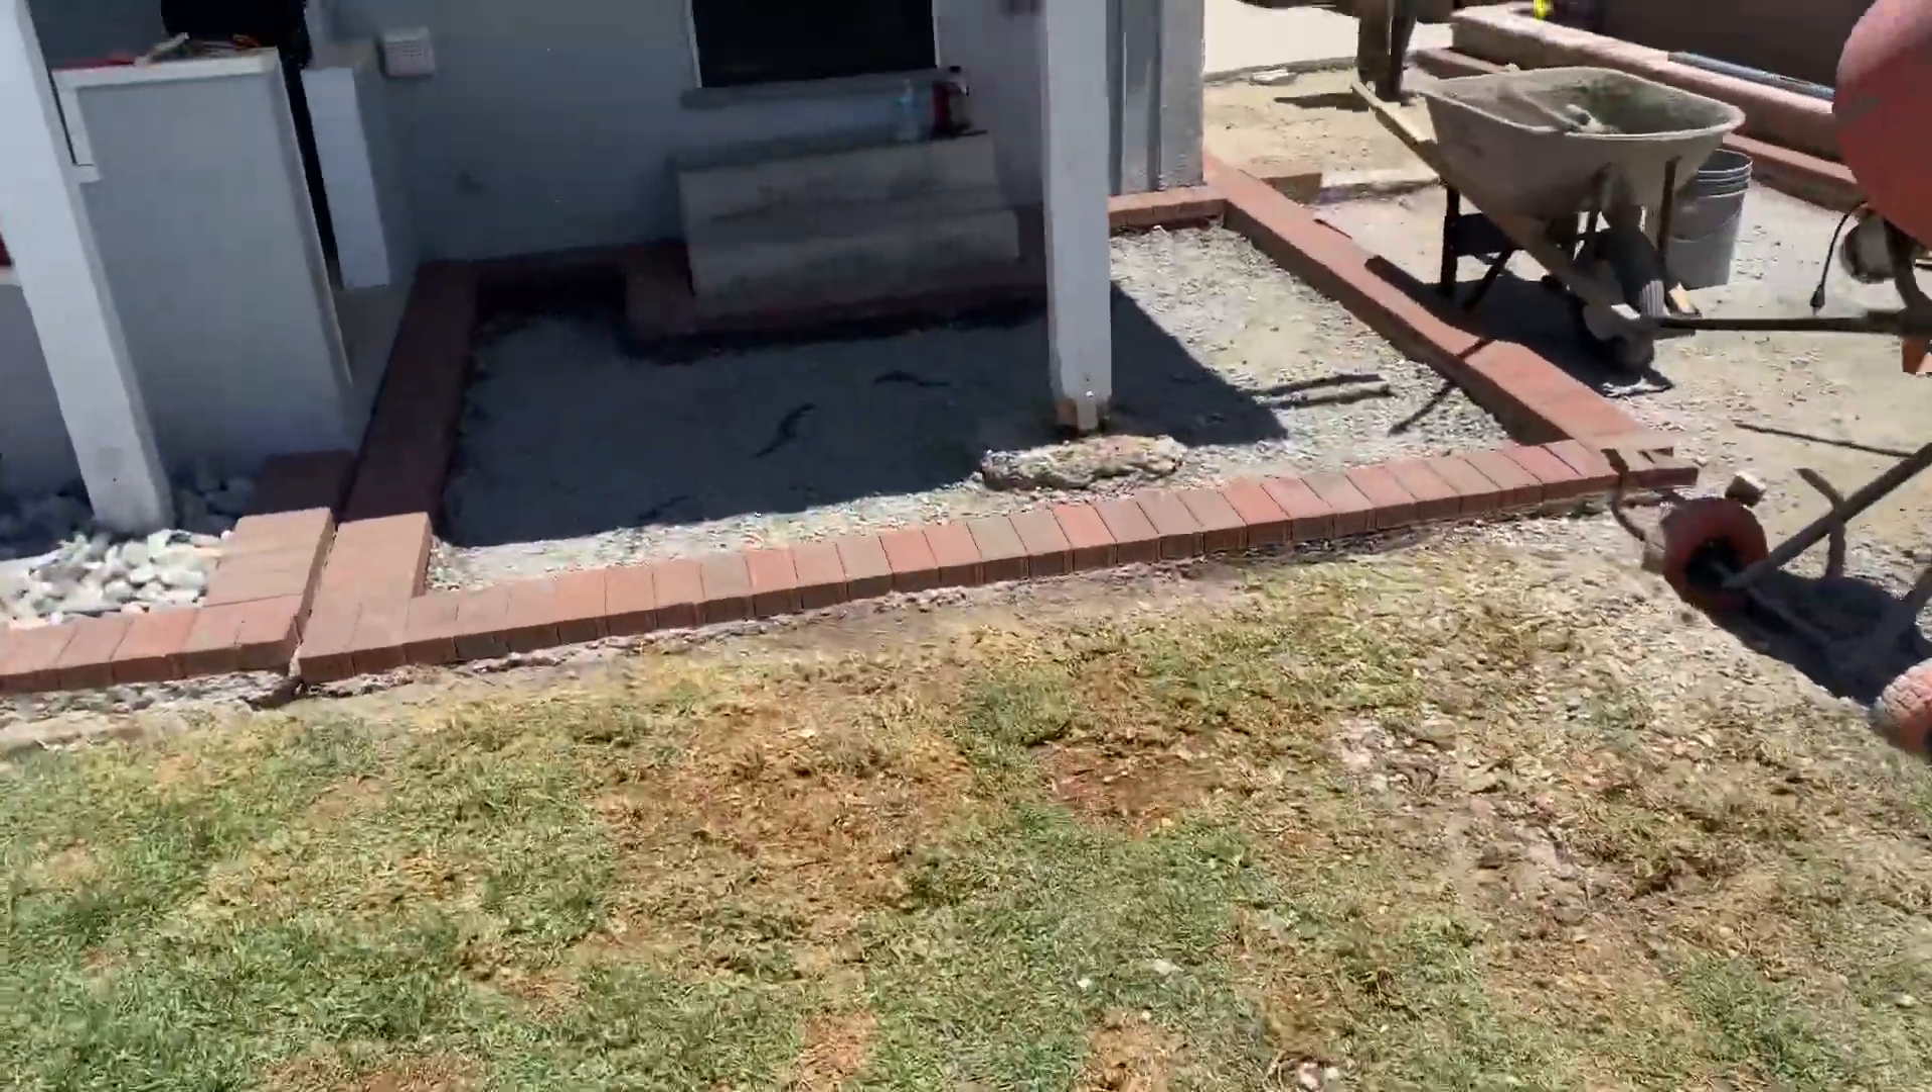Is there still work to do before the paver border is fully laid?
No.